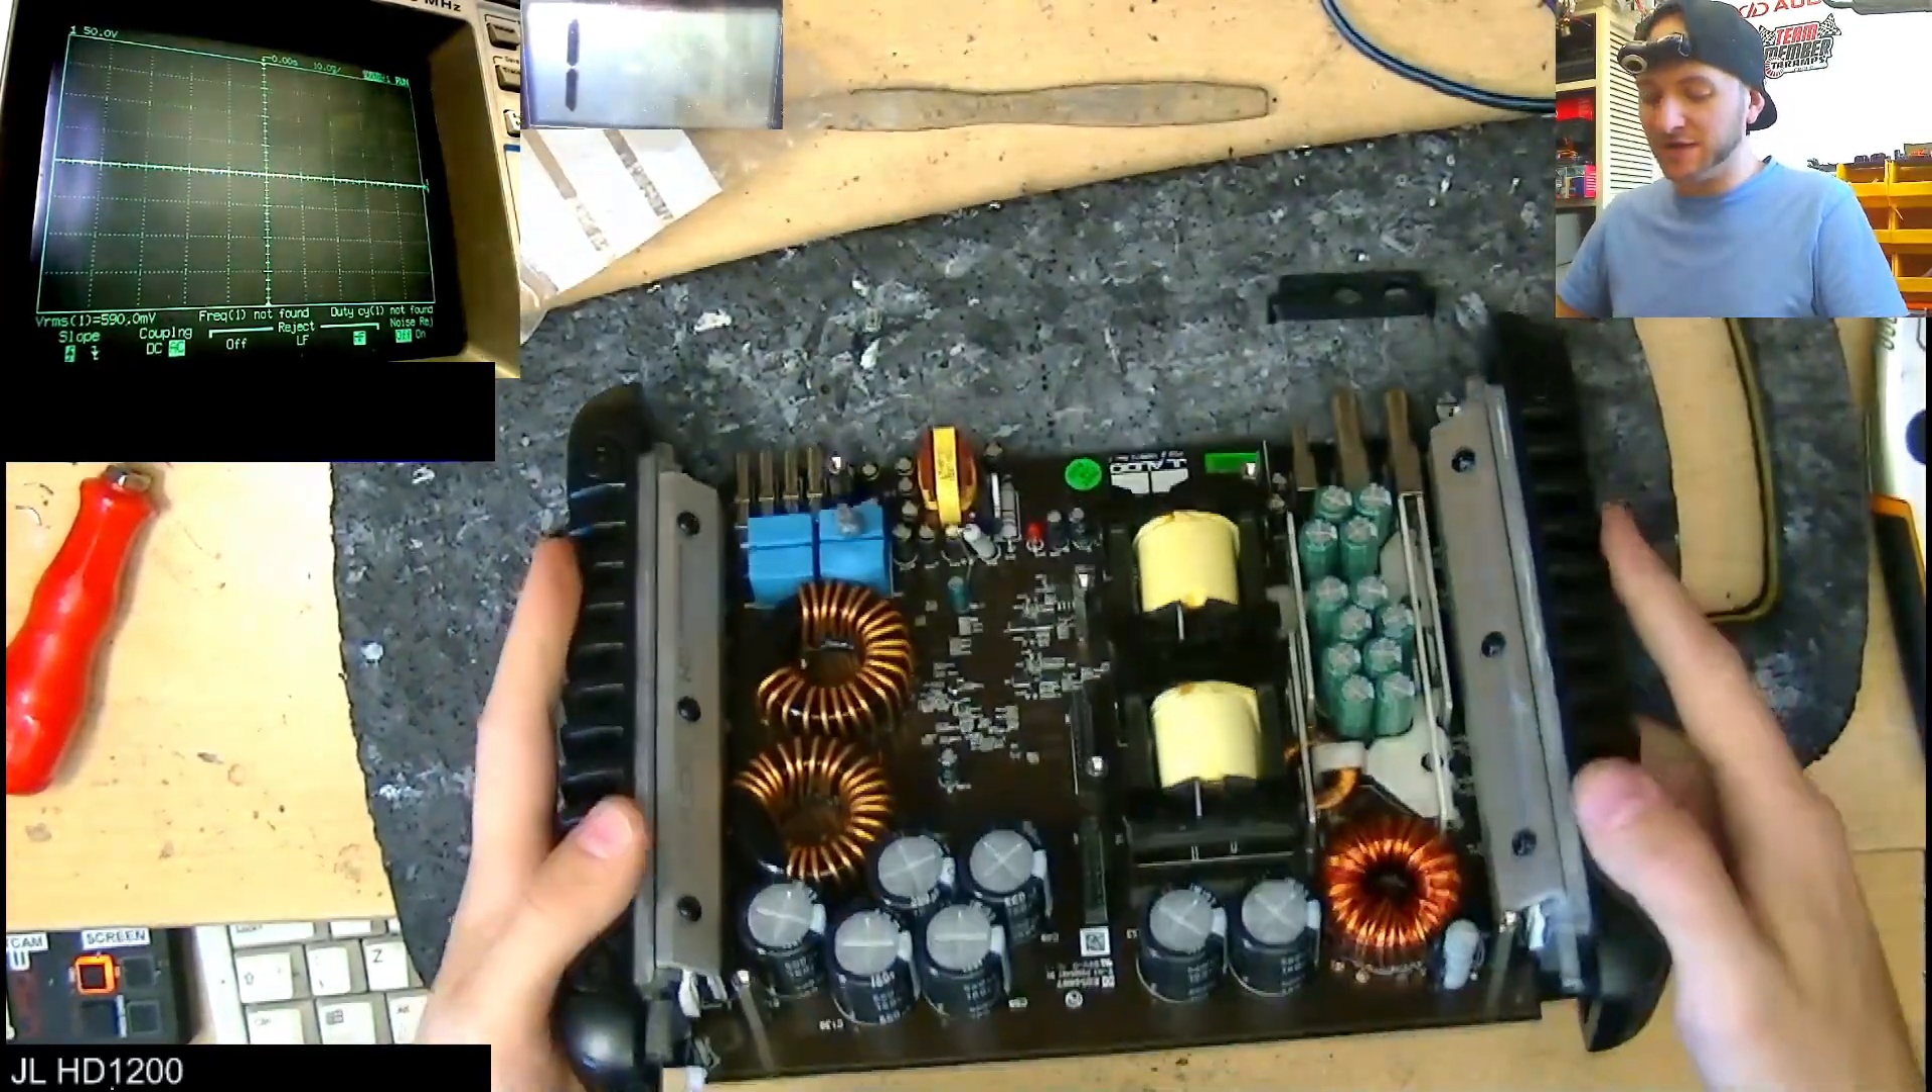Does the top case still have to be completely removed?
No.